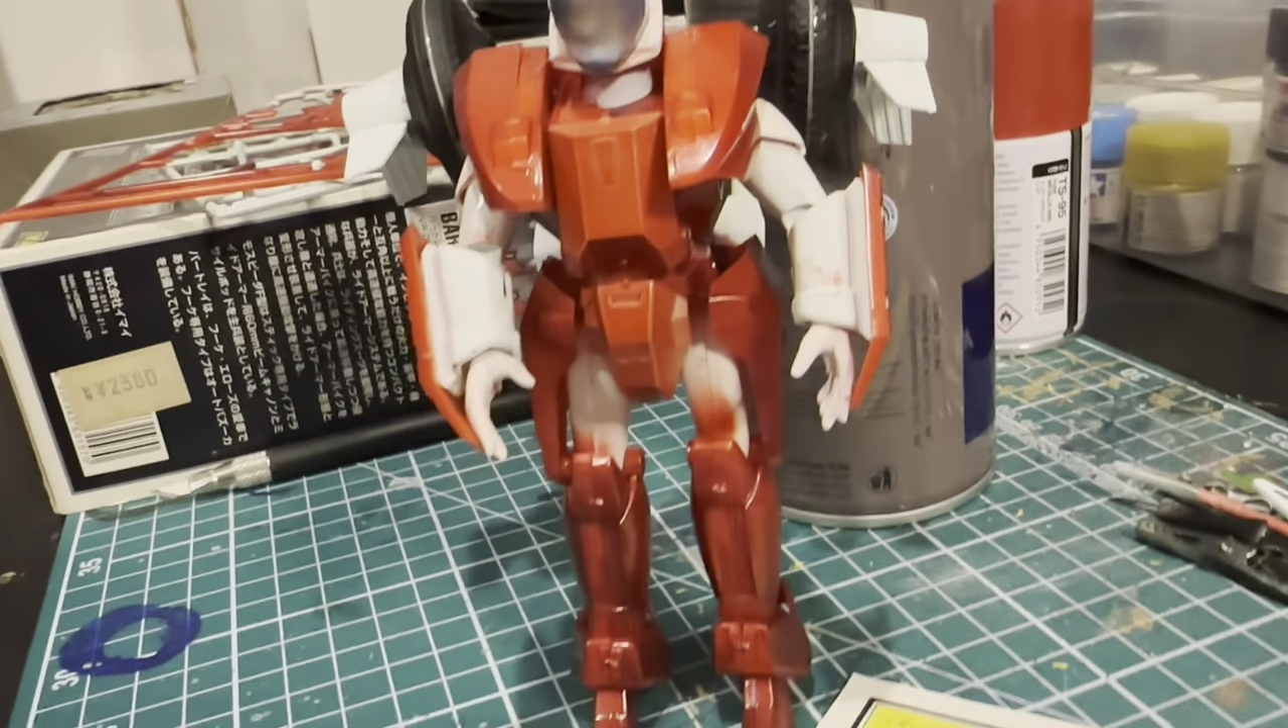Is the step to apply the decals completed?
No.